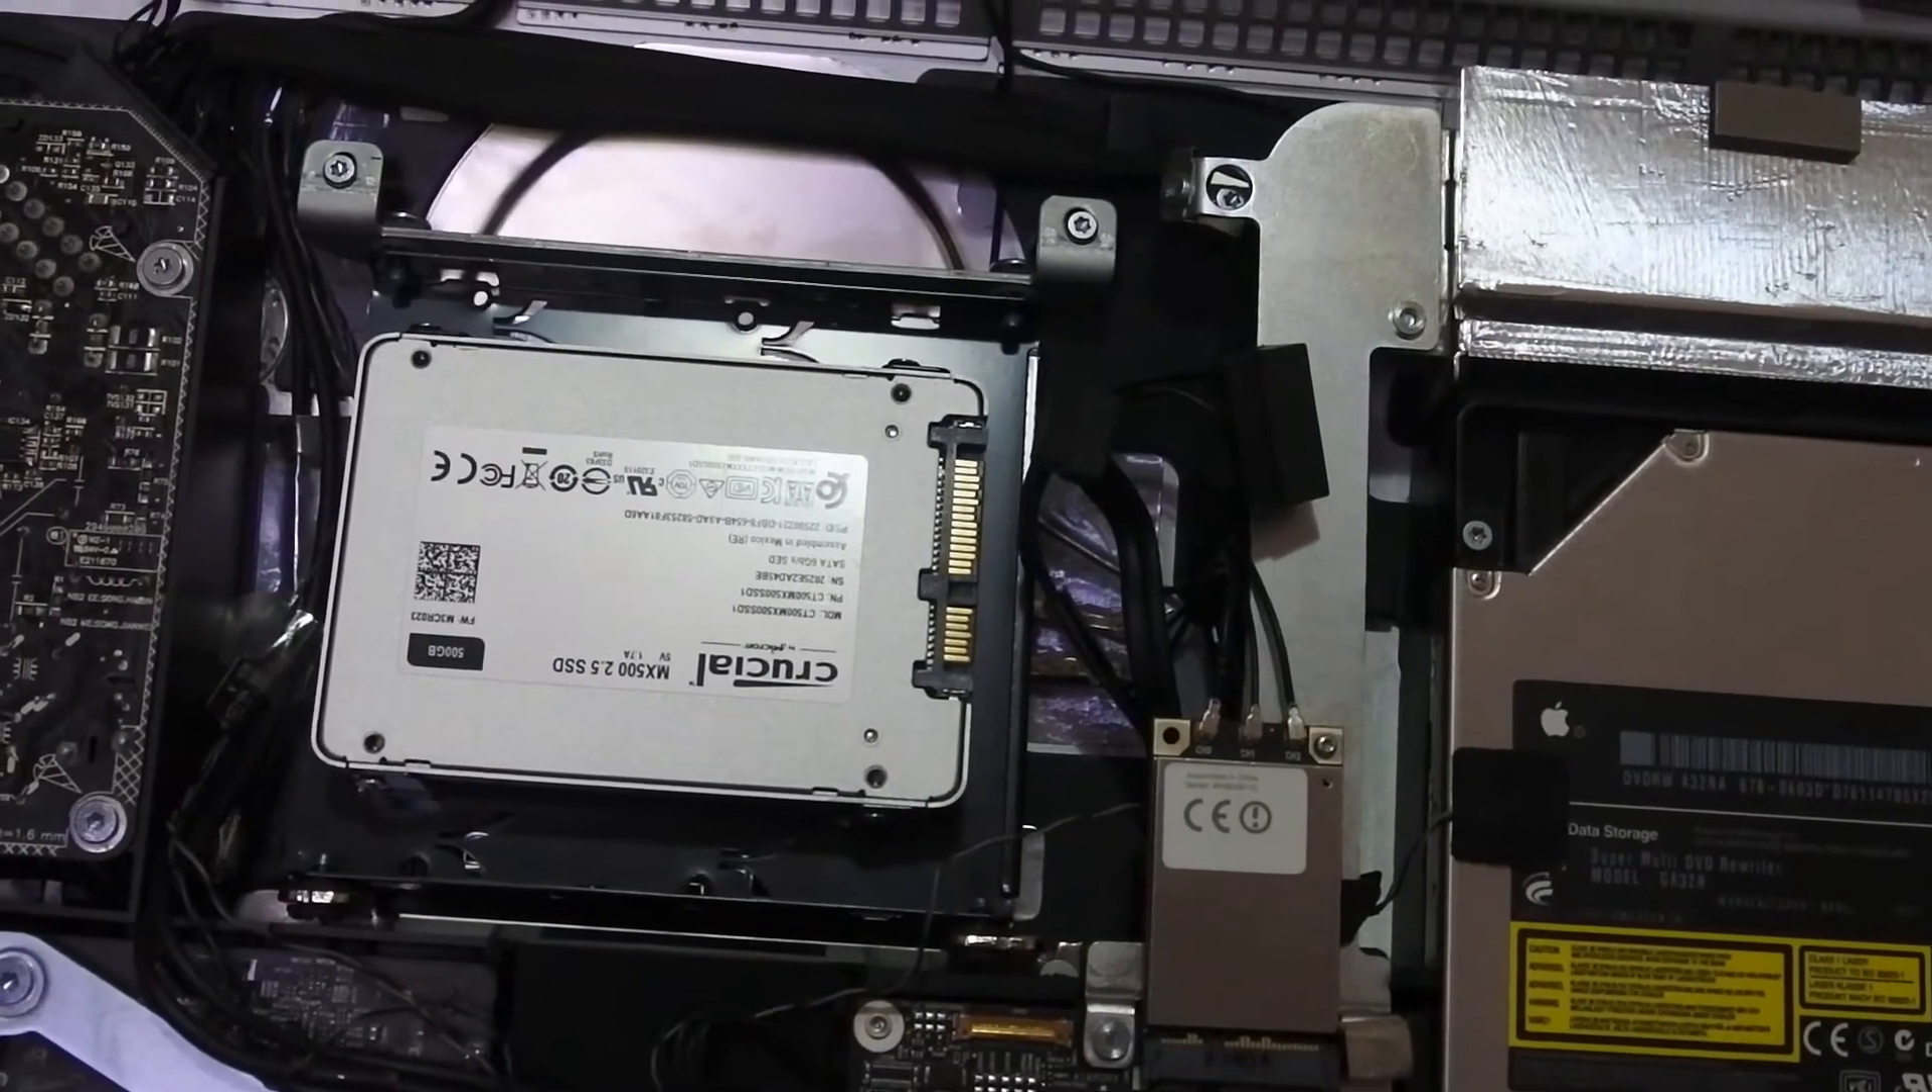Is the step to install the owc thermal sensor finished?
No.